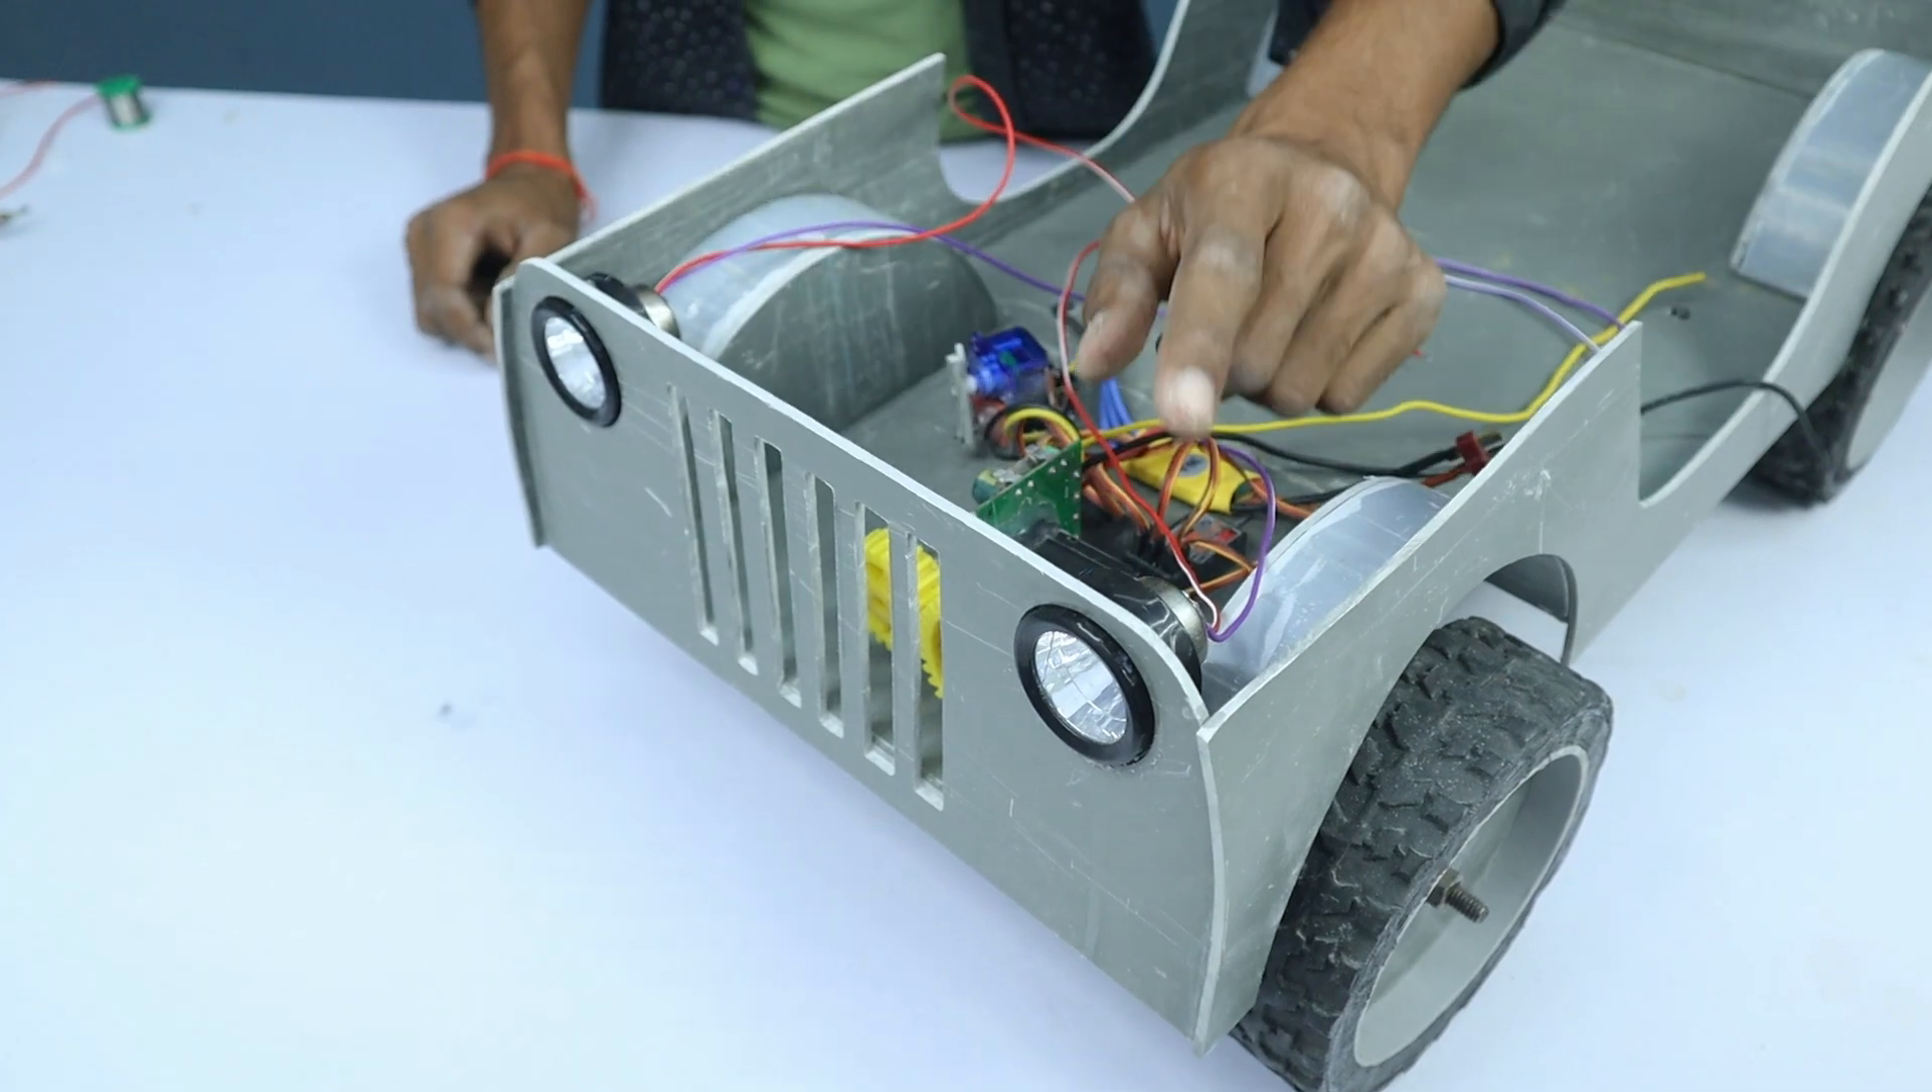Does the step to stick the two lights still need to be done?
No.